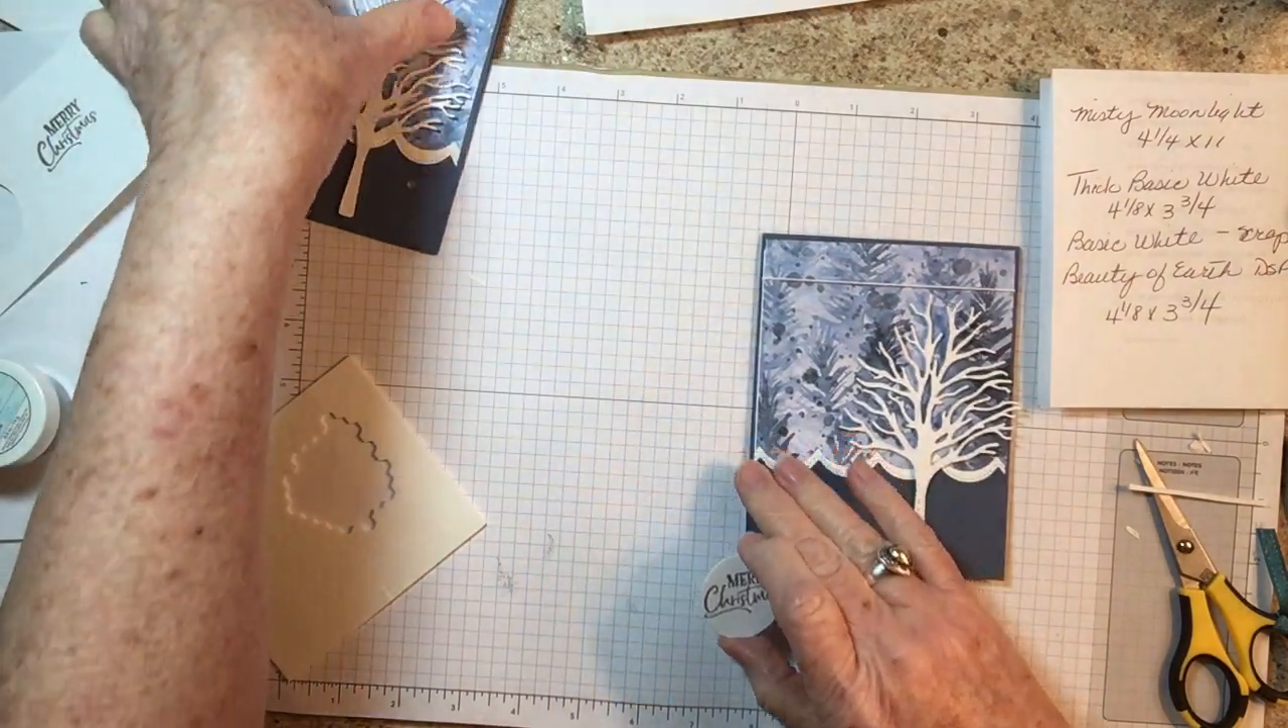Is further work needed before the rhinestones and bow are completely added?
Yes.